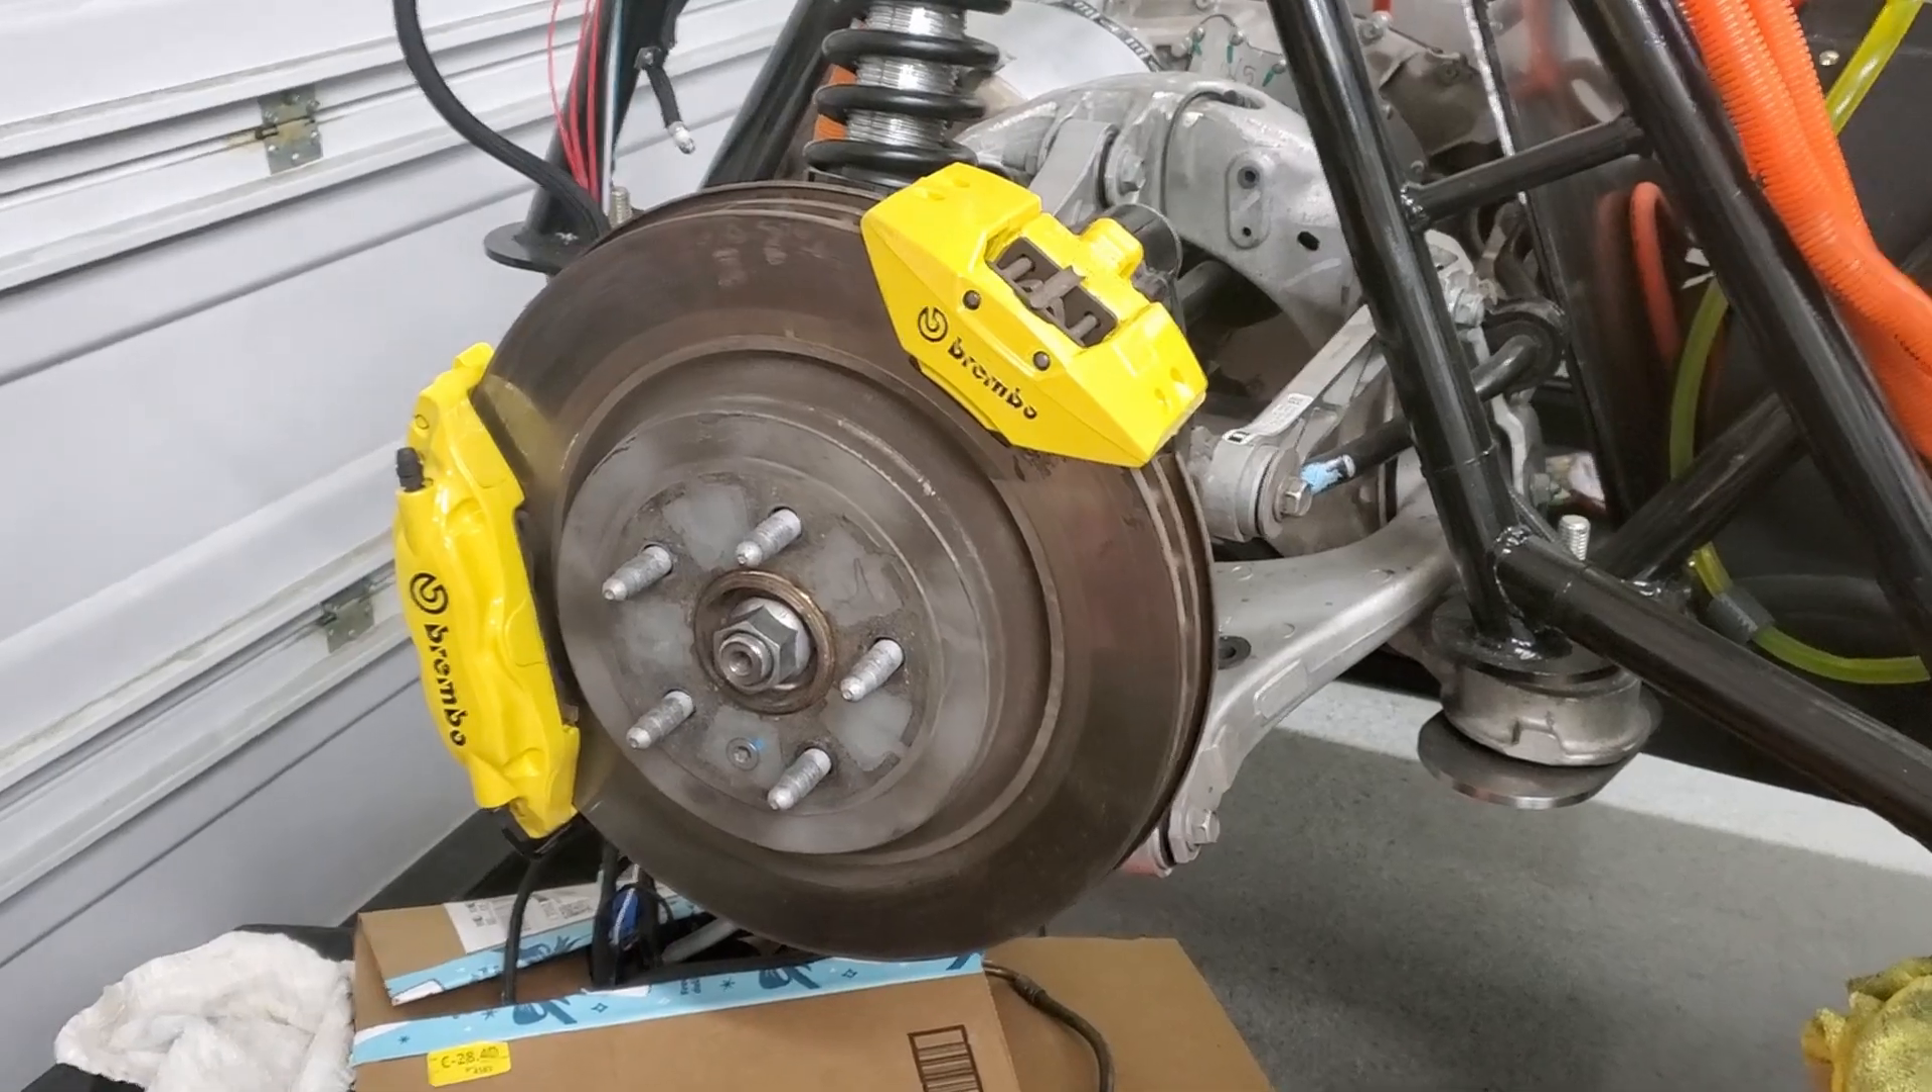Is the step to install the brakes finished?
Yes.